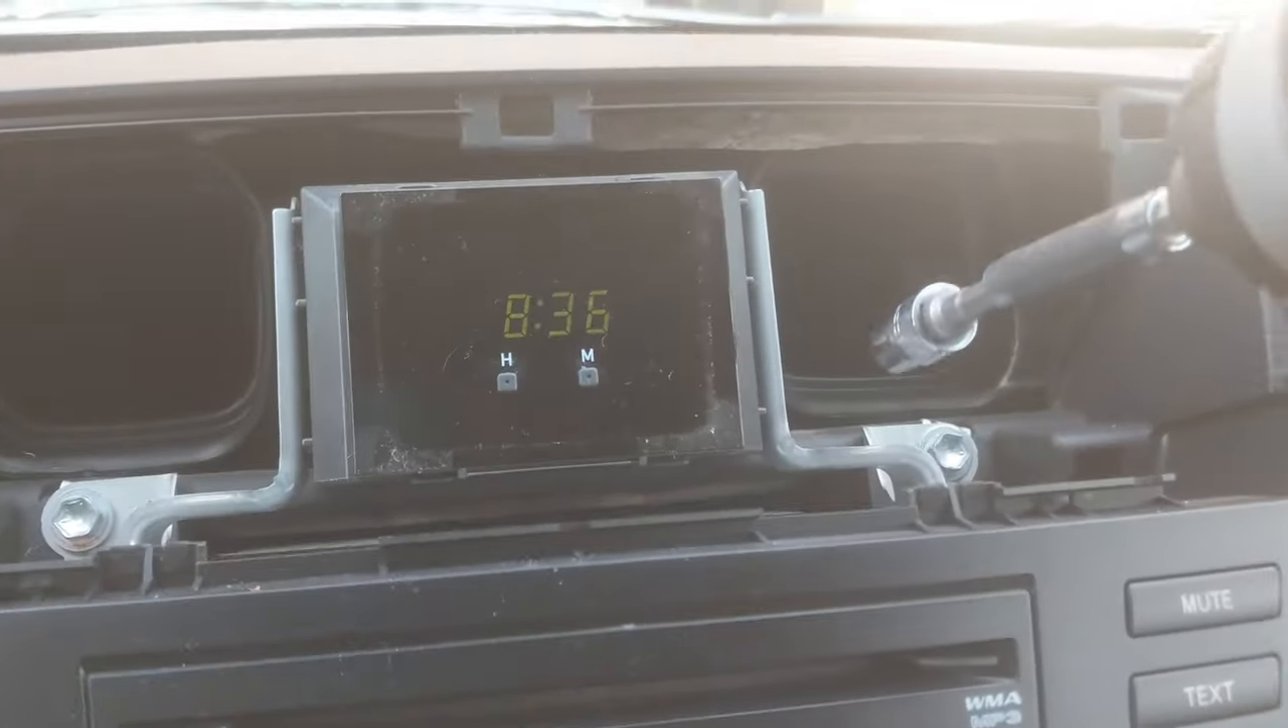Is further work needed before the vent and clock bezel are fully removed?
No.